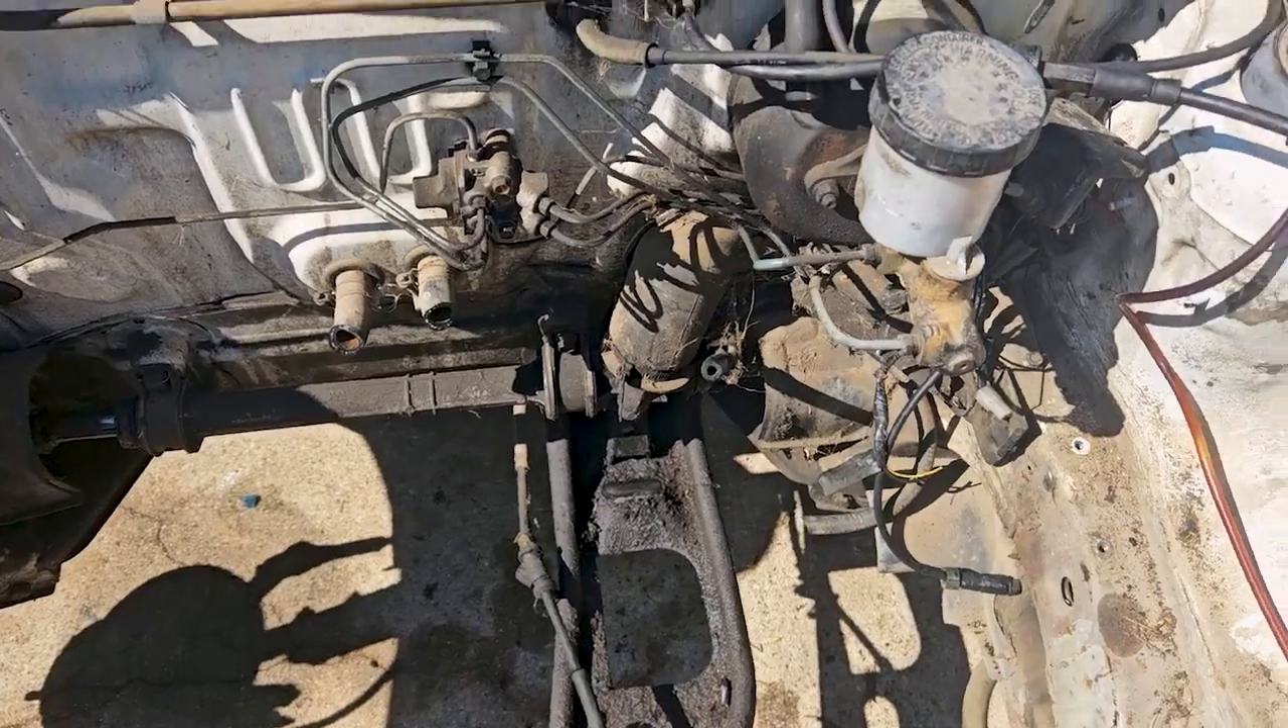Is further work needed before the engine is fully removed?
No.